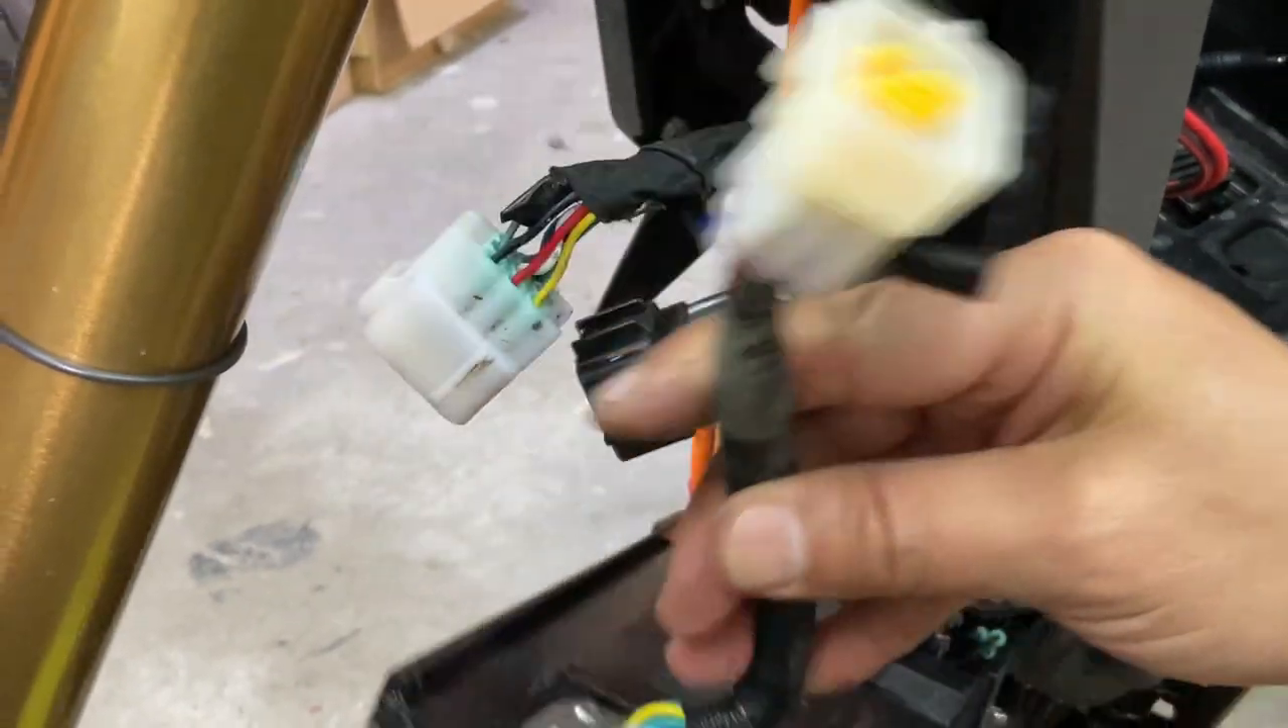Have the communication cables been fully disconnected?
Yes.